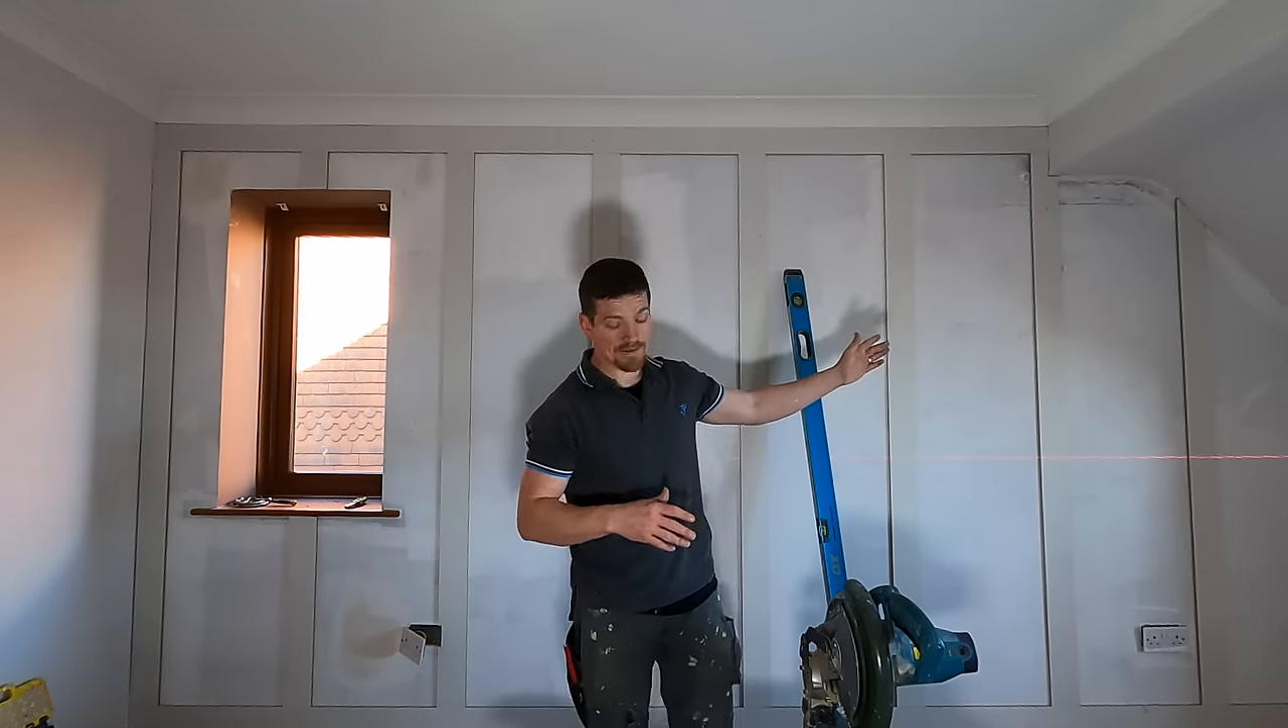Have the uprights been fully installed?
Yes.